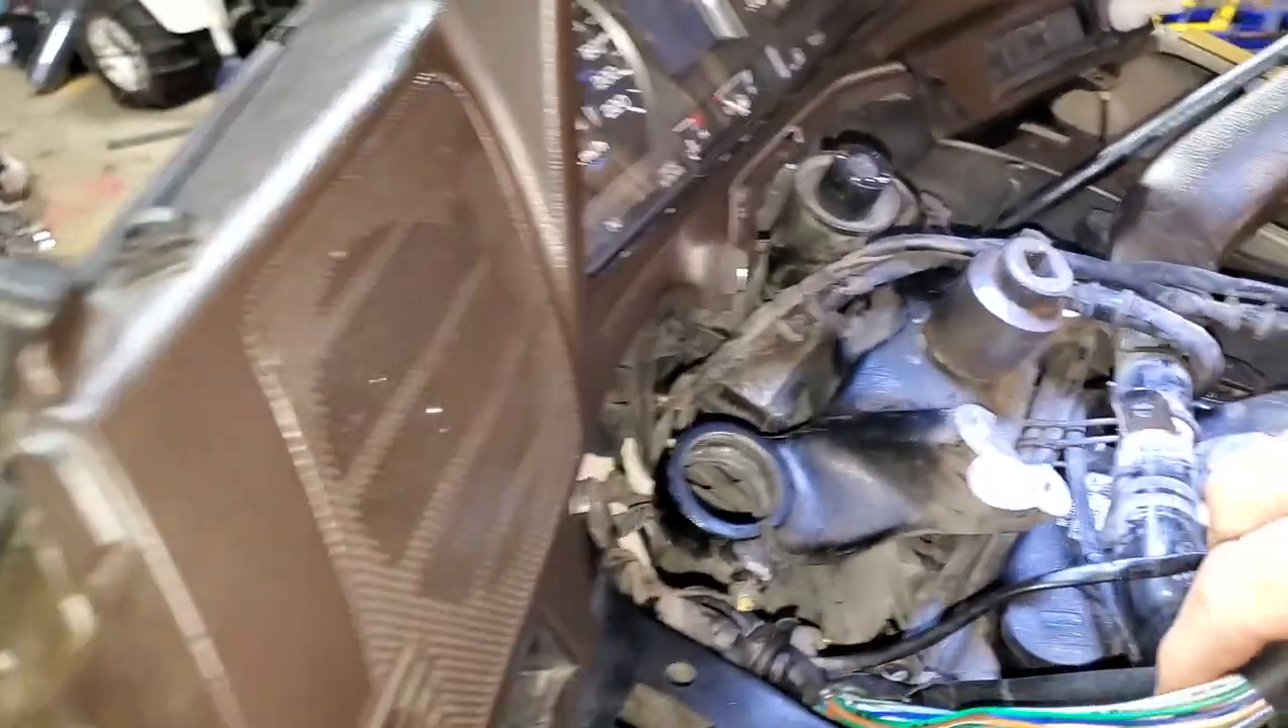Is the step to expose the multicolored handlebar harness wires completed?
Yes.